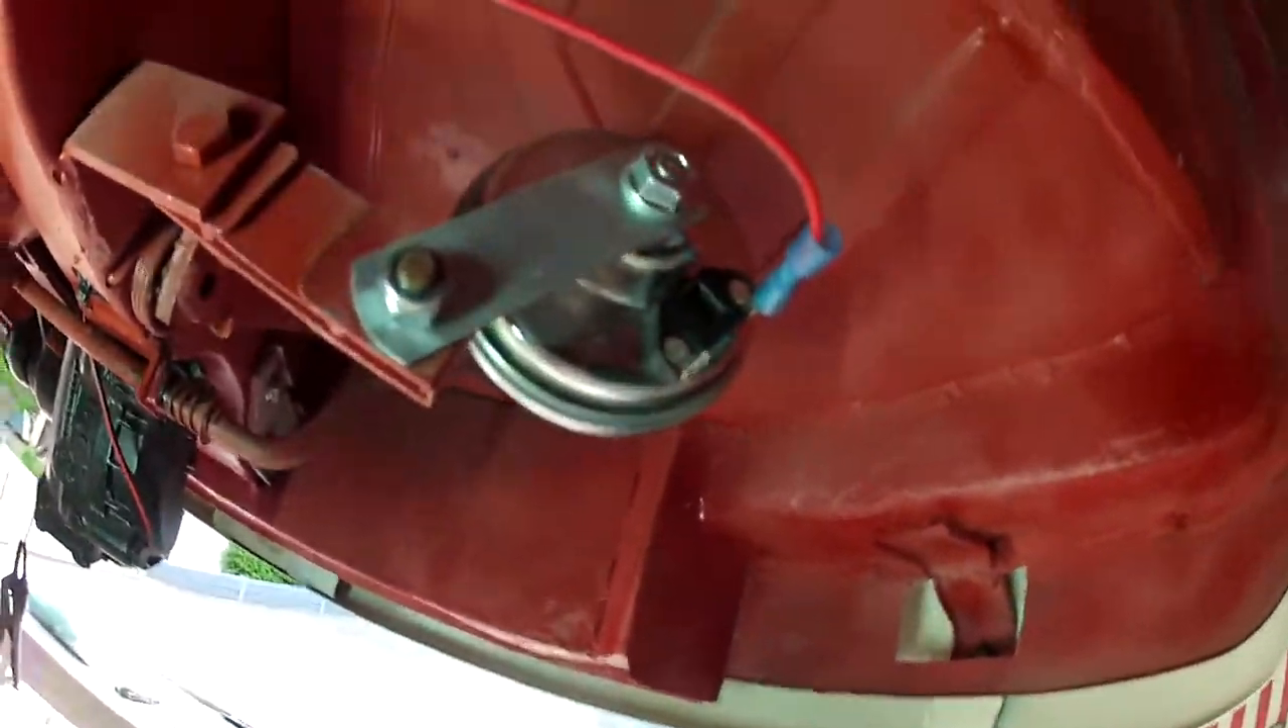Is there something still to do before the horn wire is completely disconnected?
Yes.